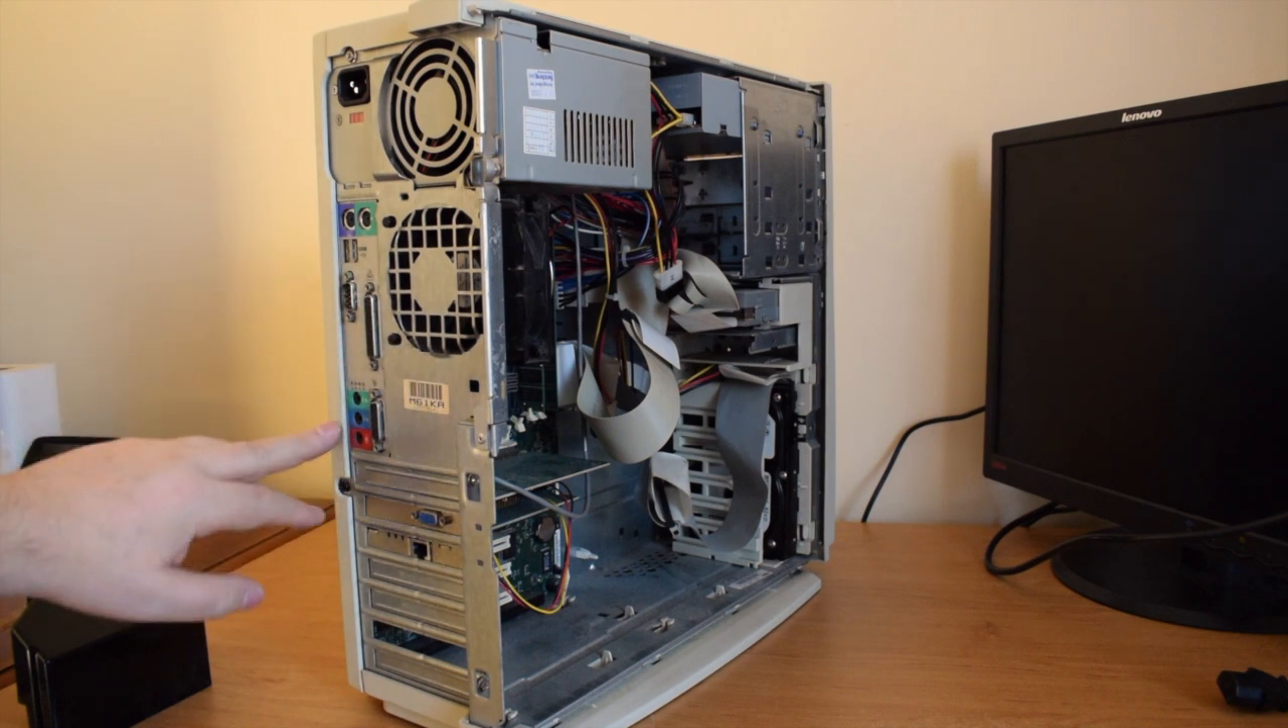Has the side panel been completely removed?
Yes.